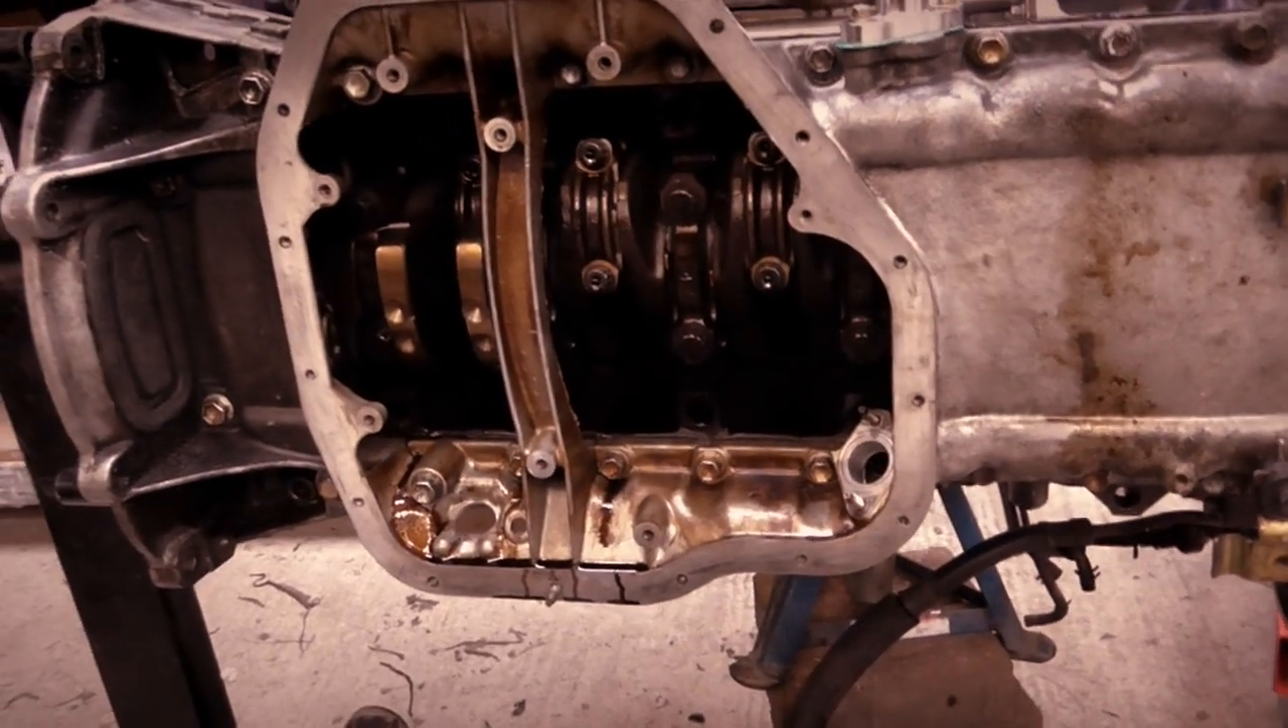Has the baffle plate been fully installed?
No.